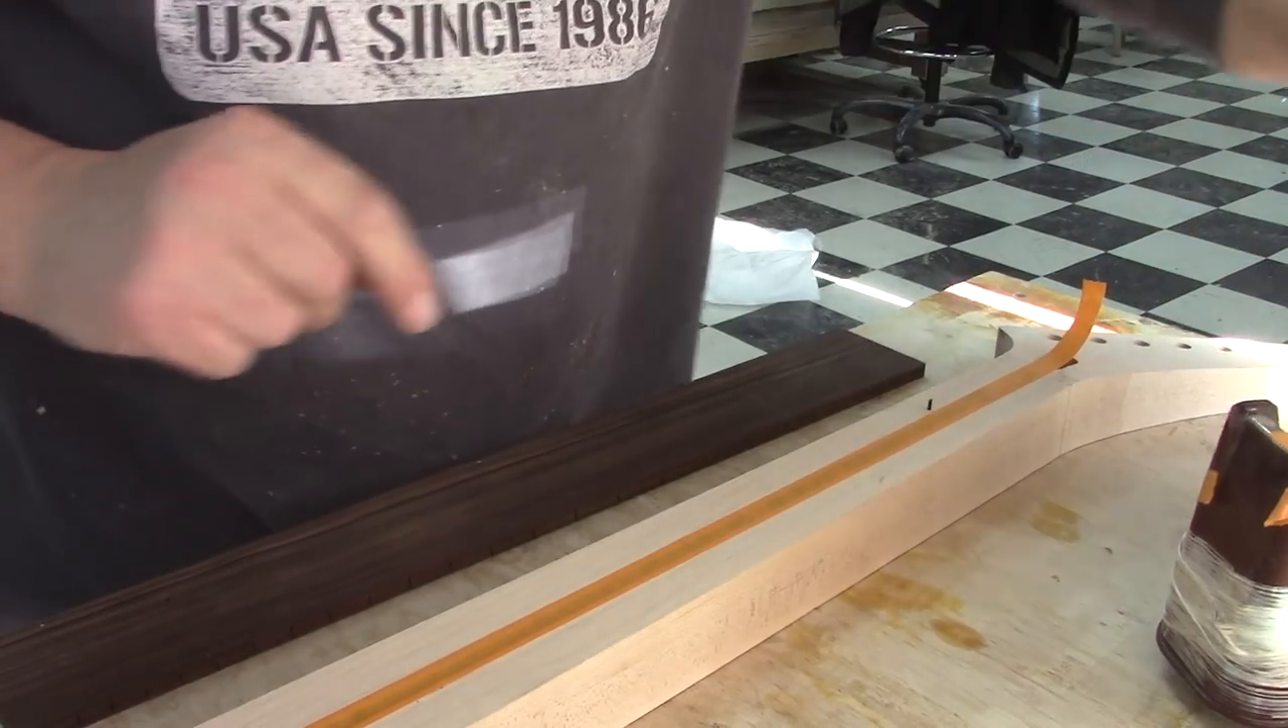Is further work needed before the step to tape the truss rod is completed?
No.